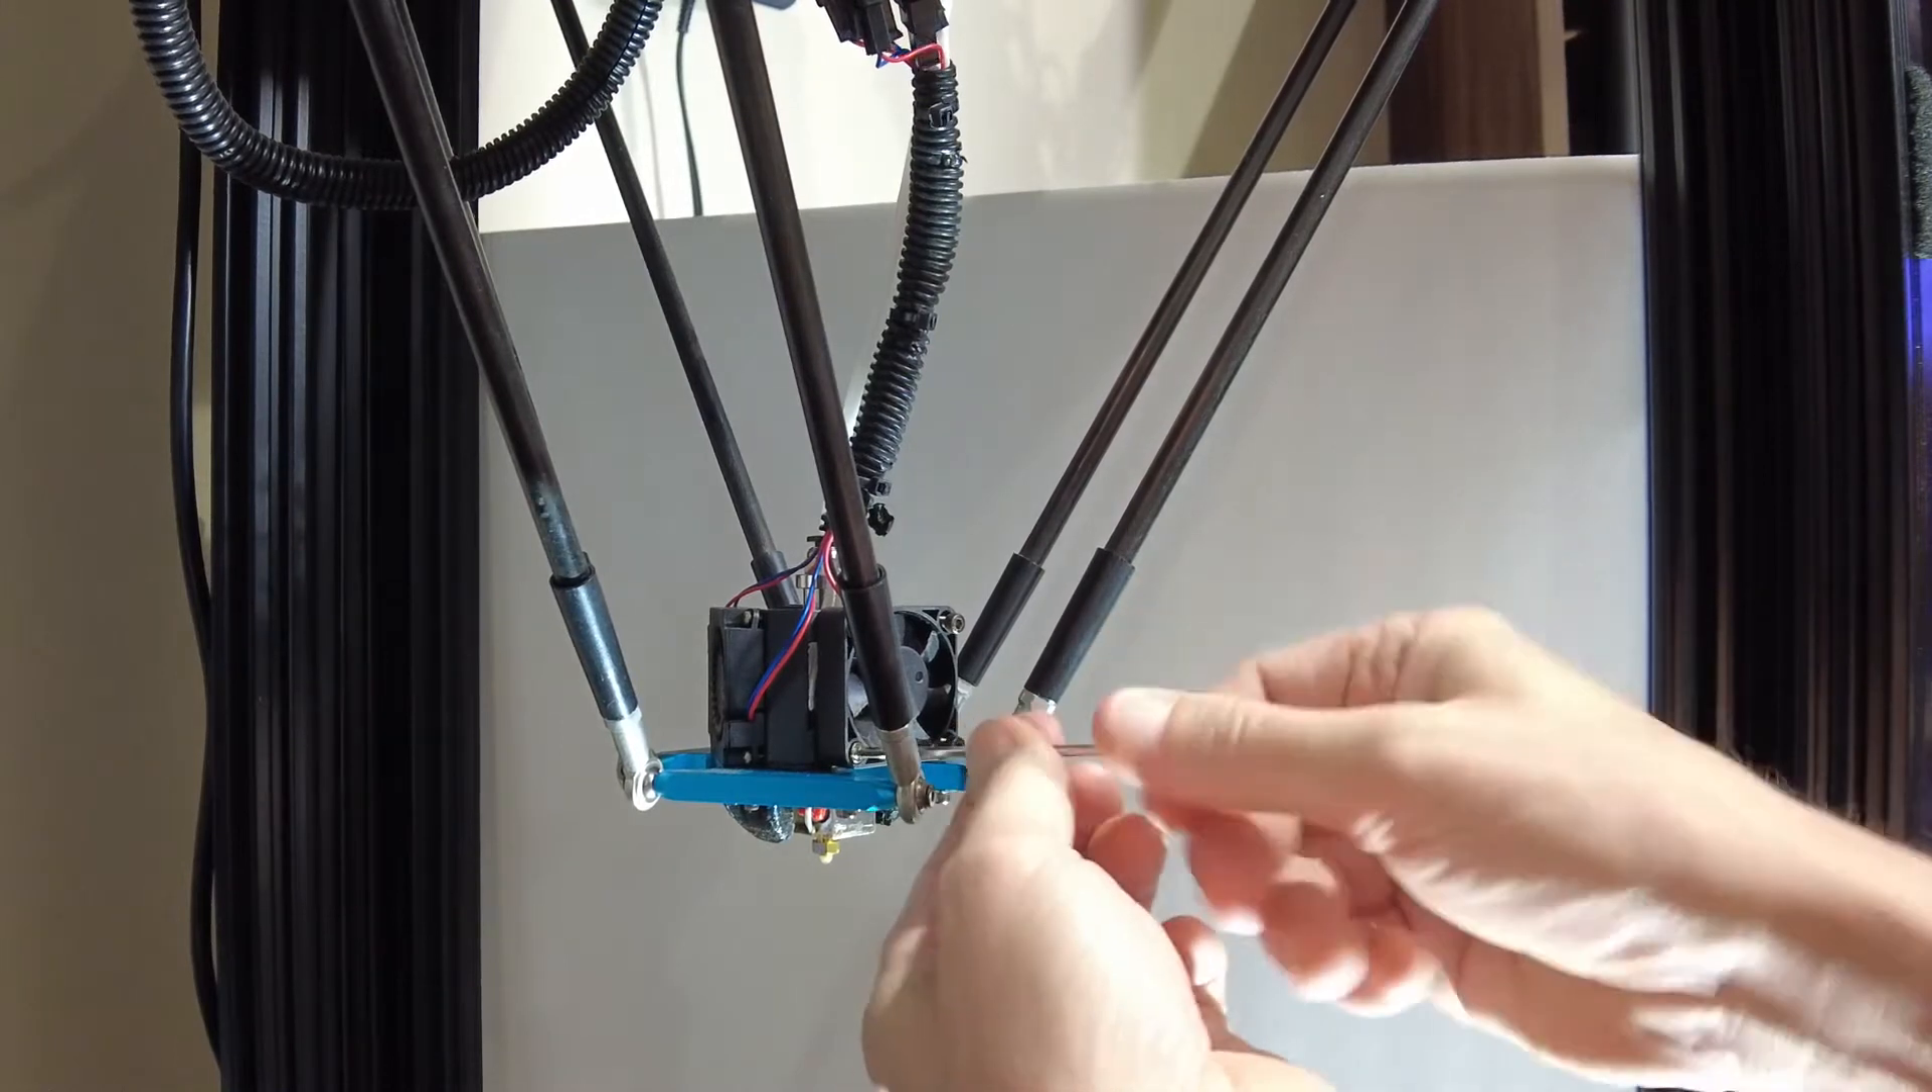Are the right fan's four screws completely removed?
No.